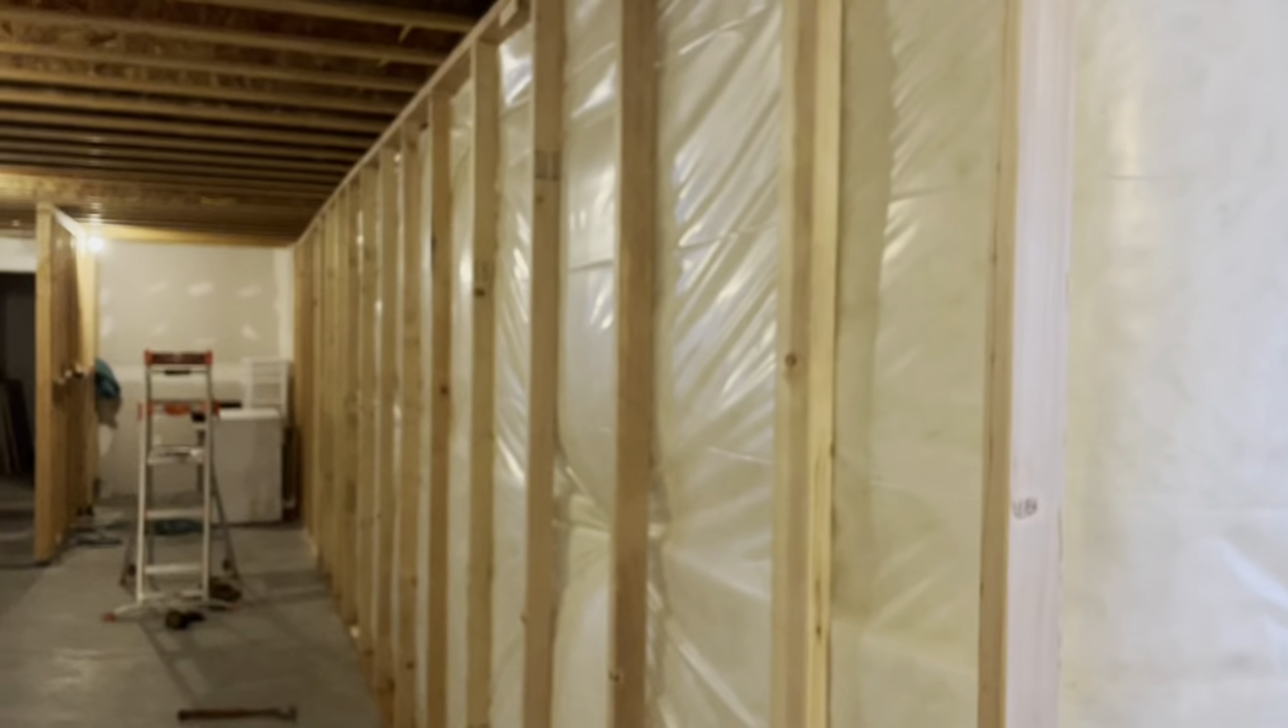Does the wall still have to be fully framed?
No.